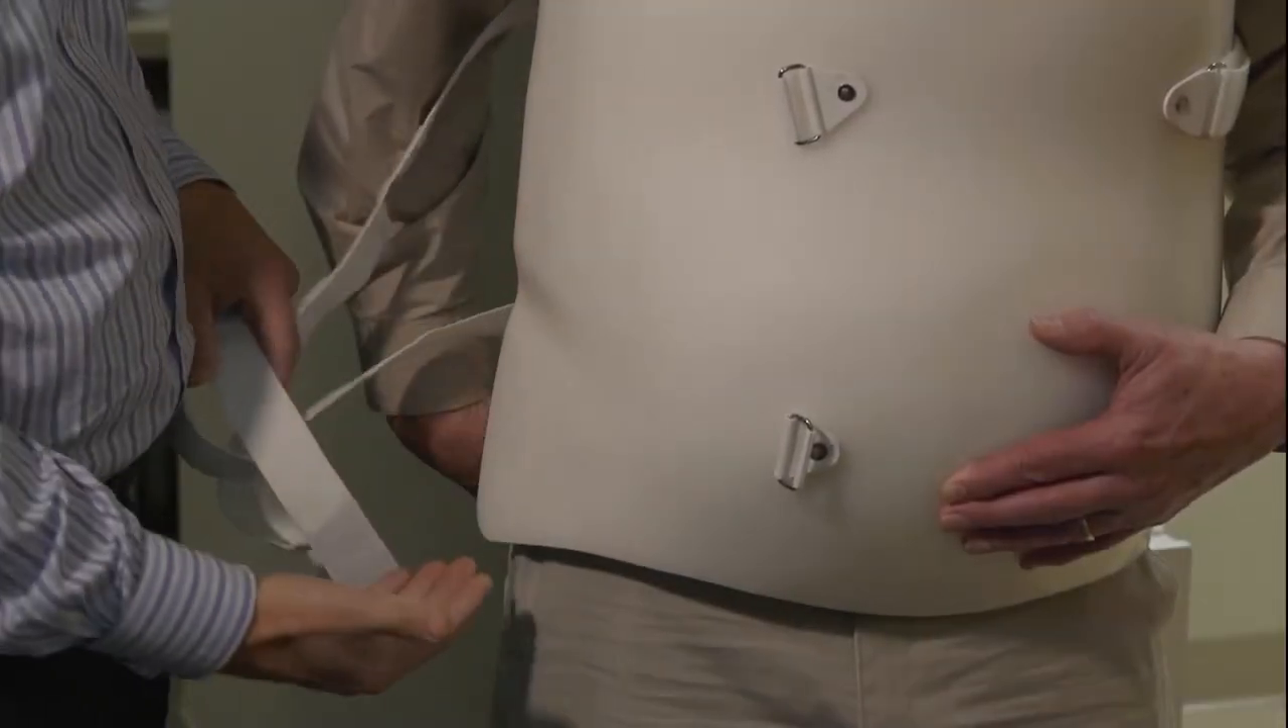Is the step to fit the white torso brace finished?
No.